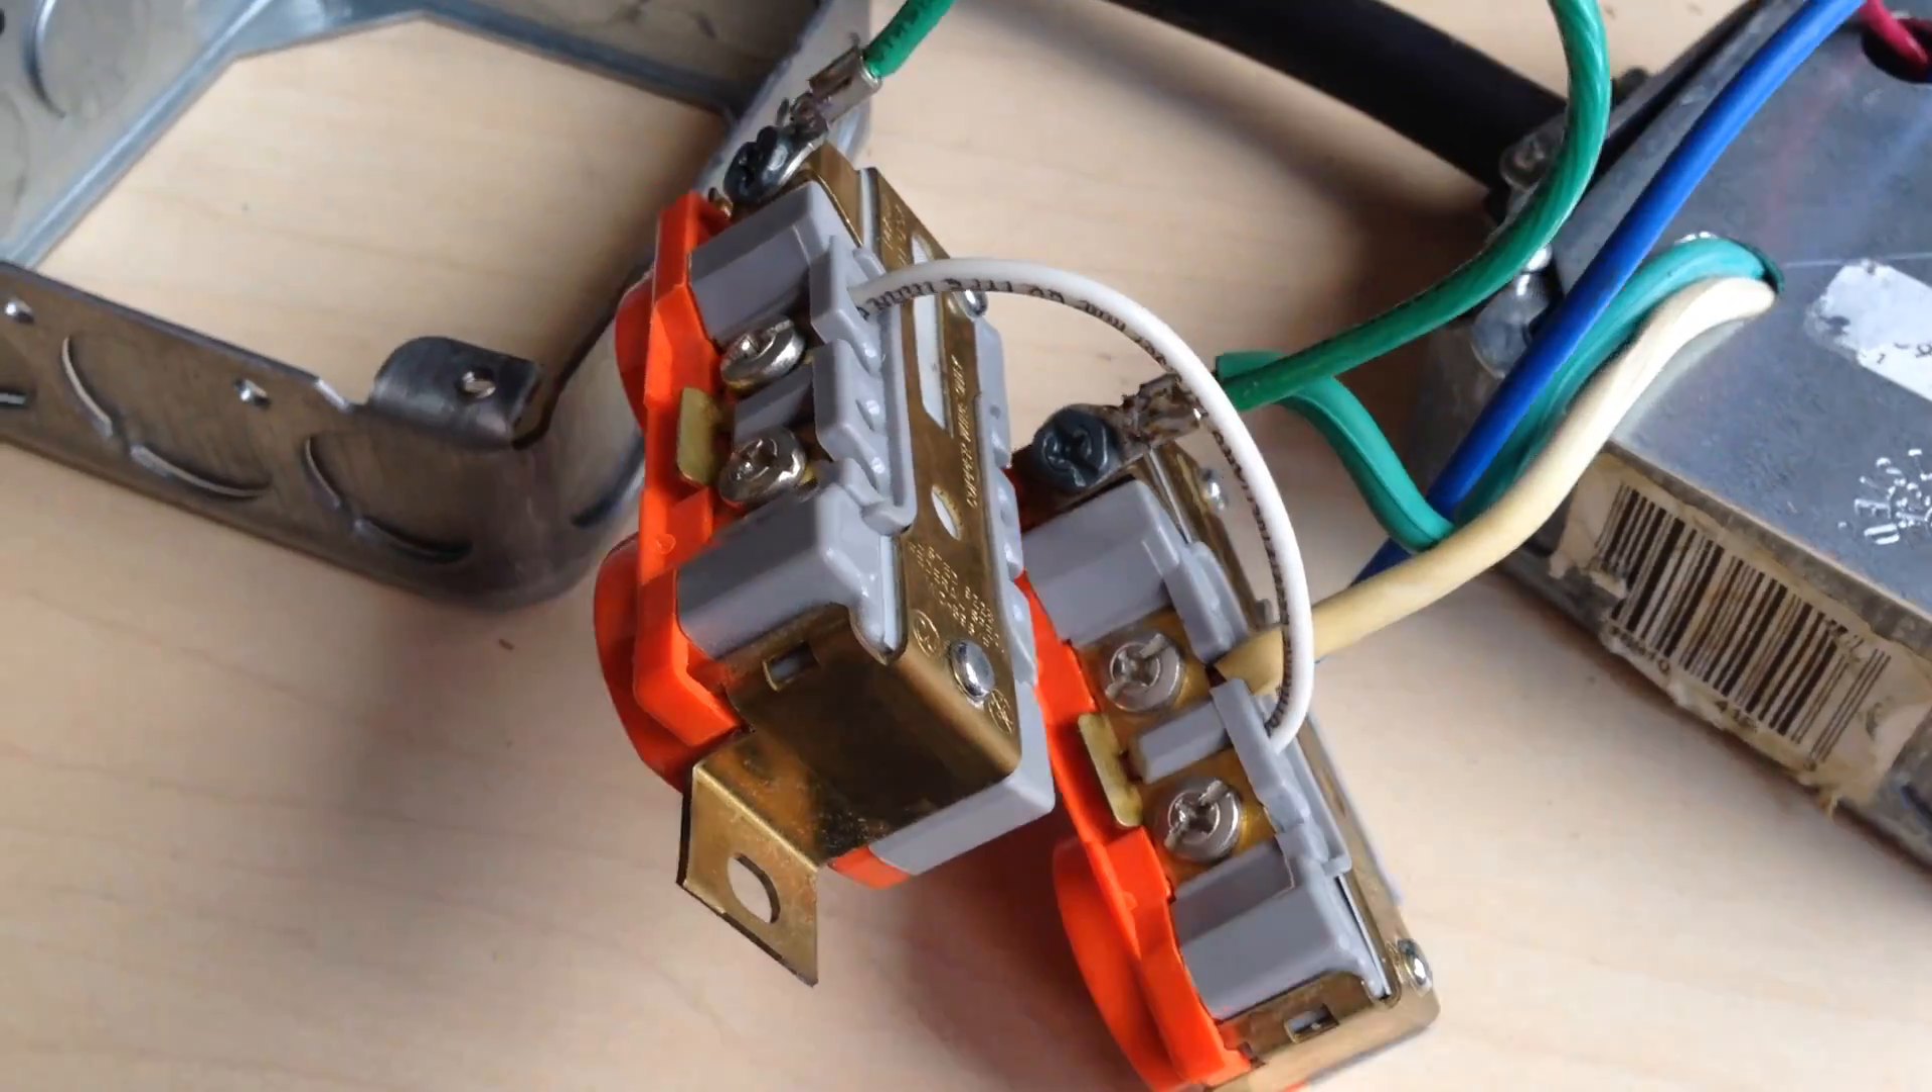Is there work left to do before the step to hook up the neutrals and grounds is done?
No.